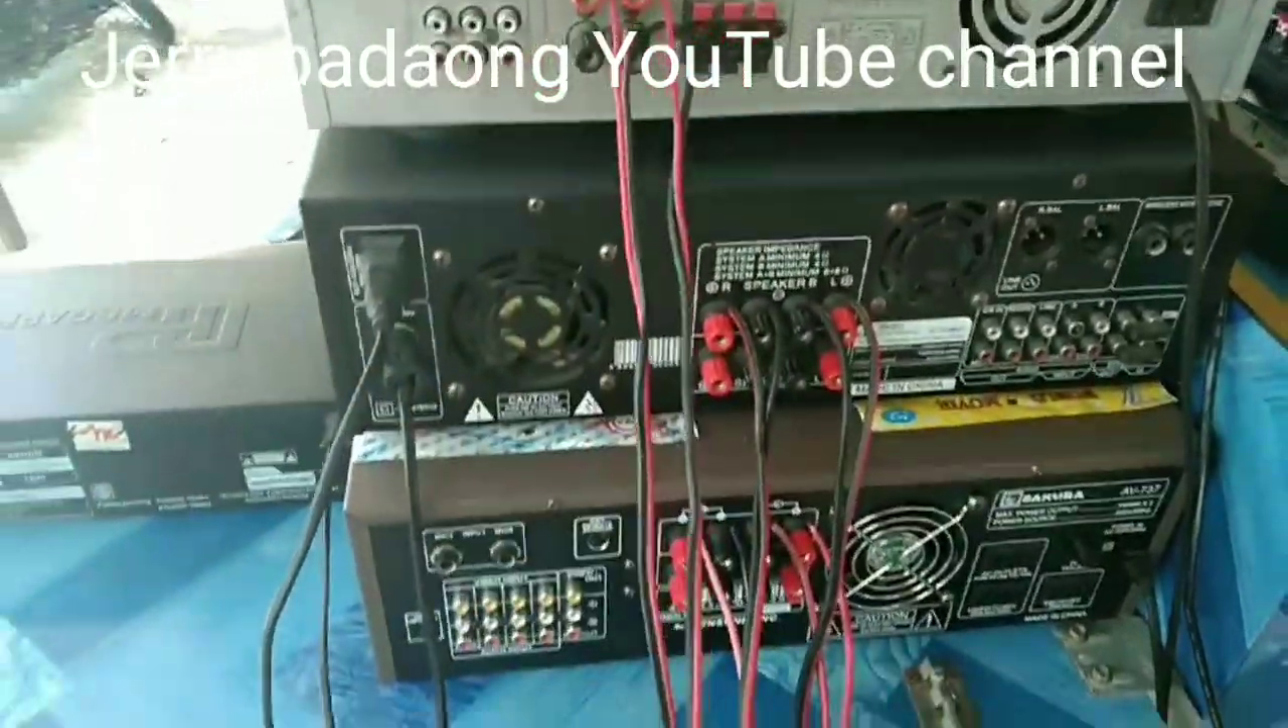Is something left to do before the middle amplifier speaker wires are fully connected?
No.